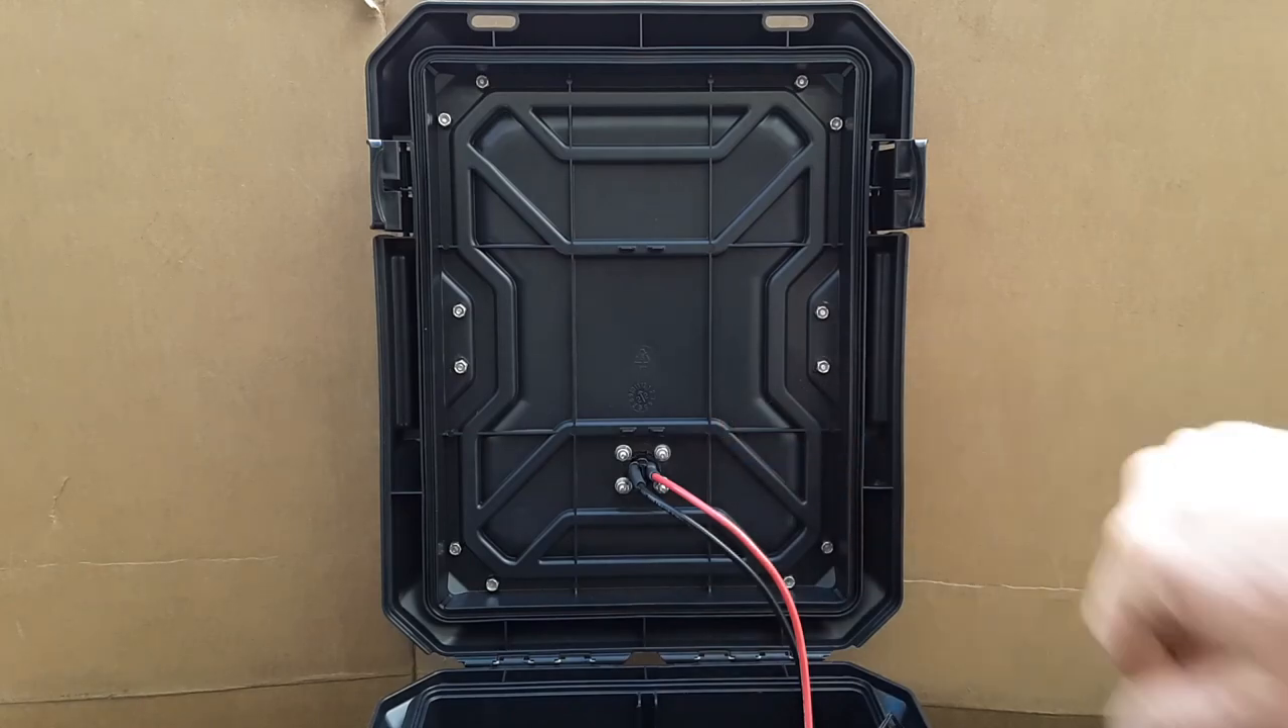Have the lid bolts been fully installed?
Yes.